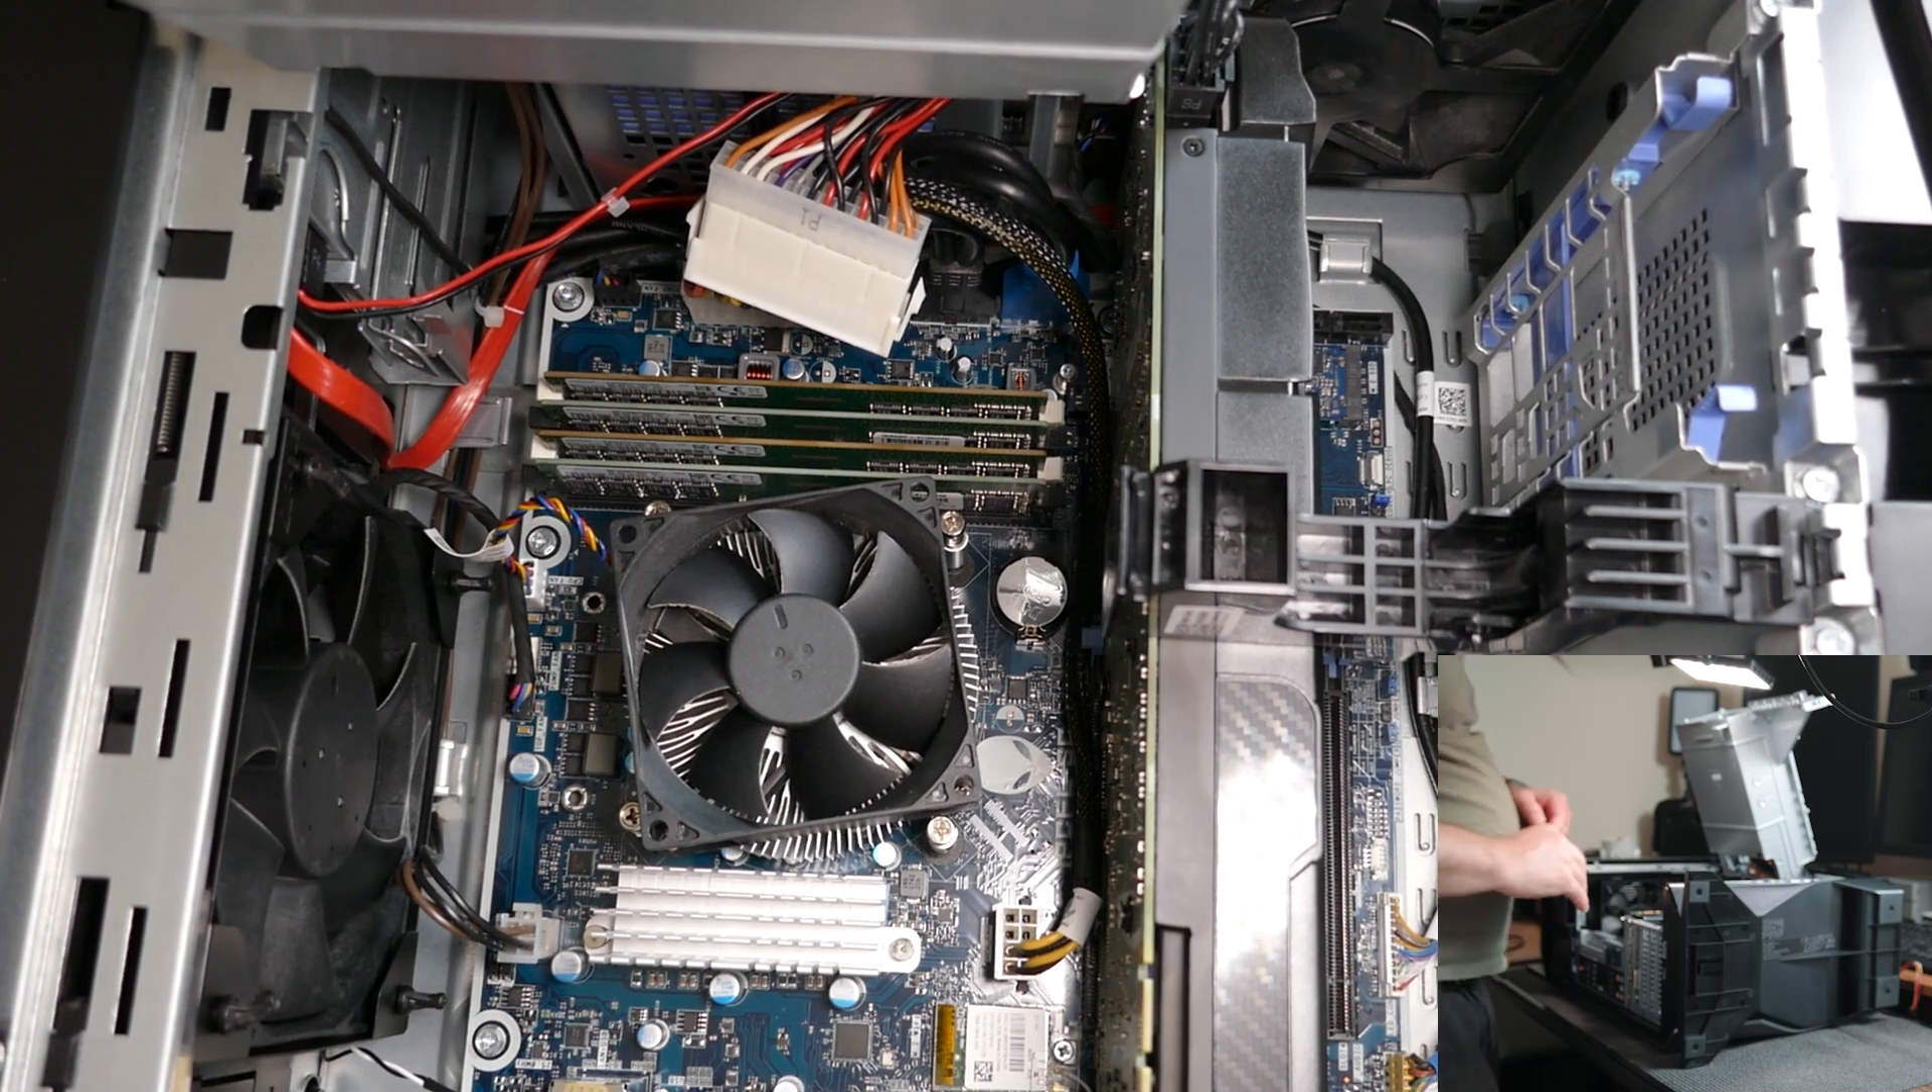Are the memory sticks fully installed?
Yes.